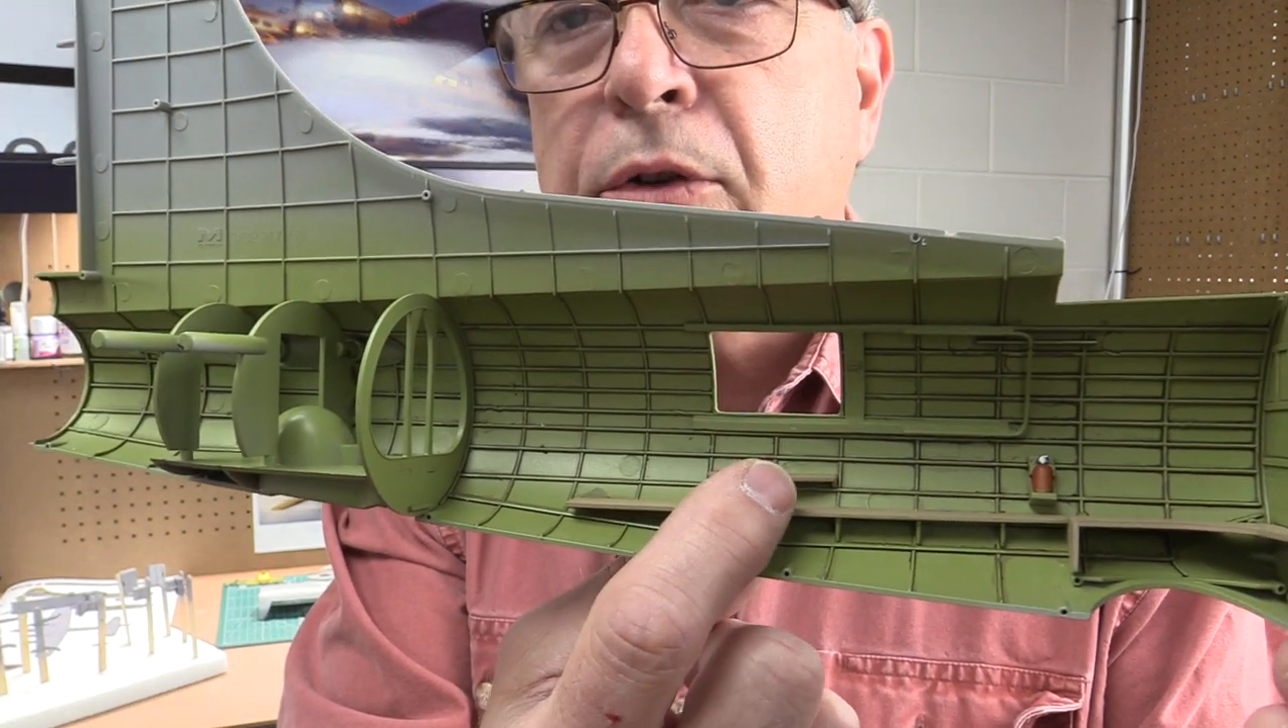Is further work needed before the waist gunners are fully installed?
Yes.